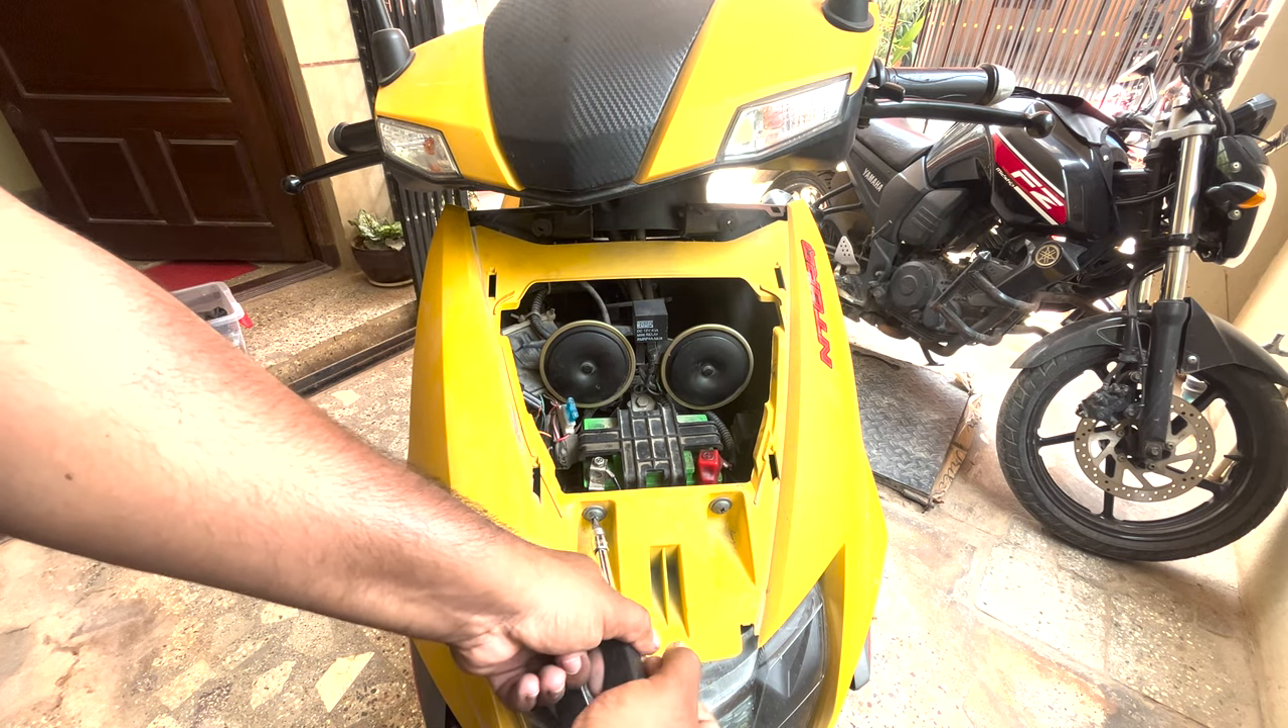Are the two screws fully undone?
No.